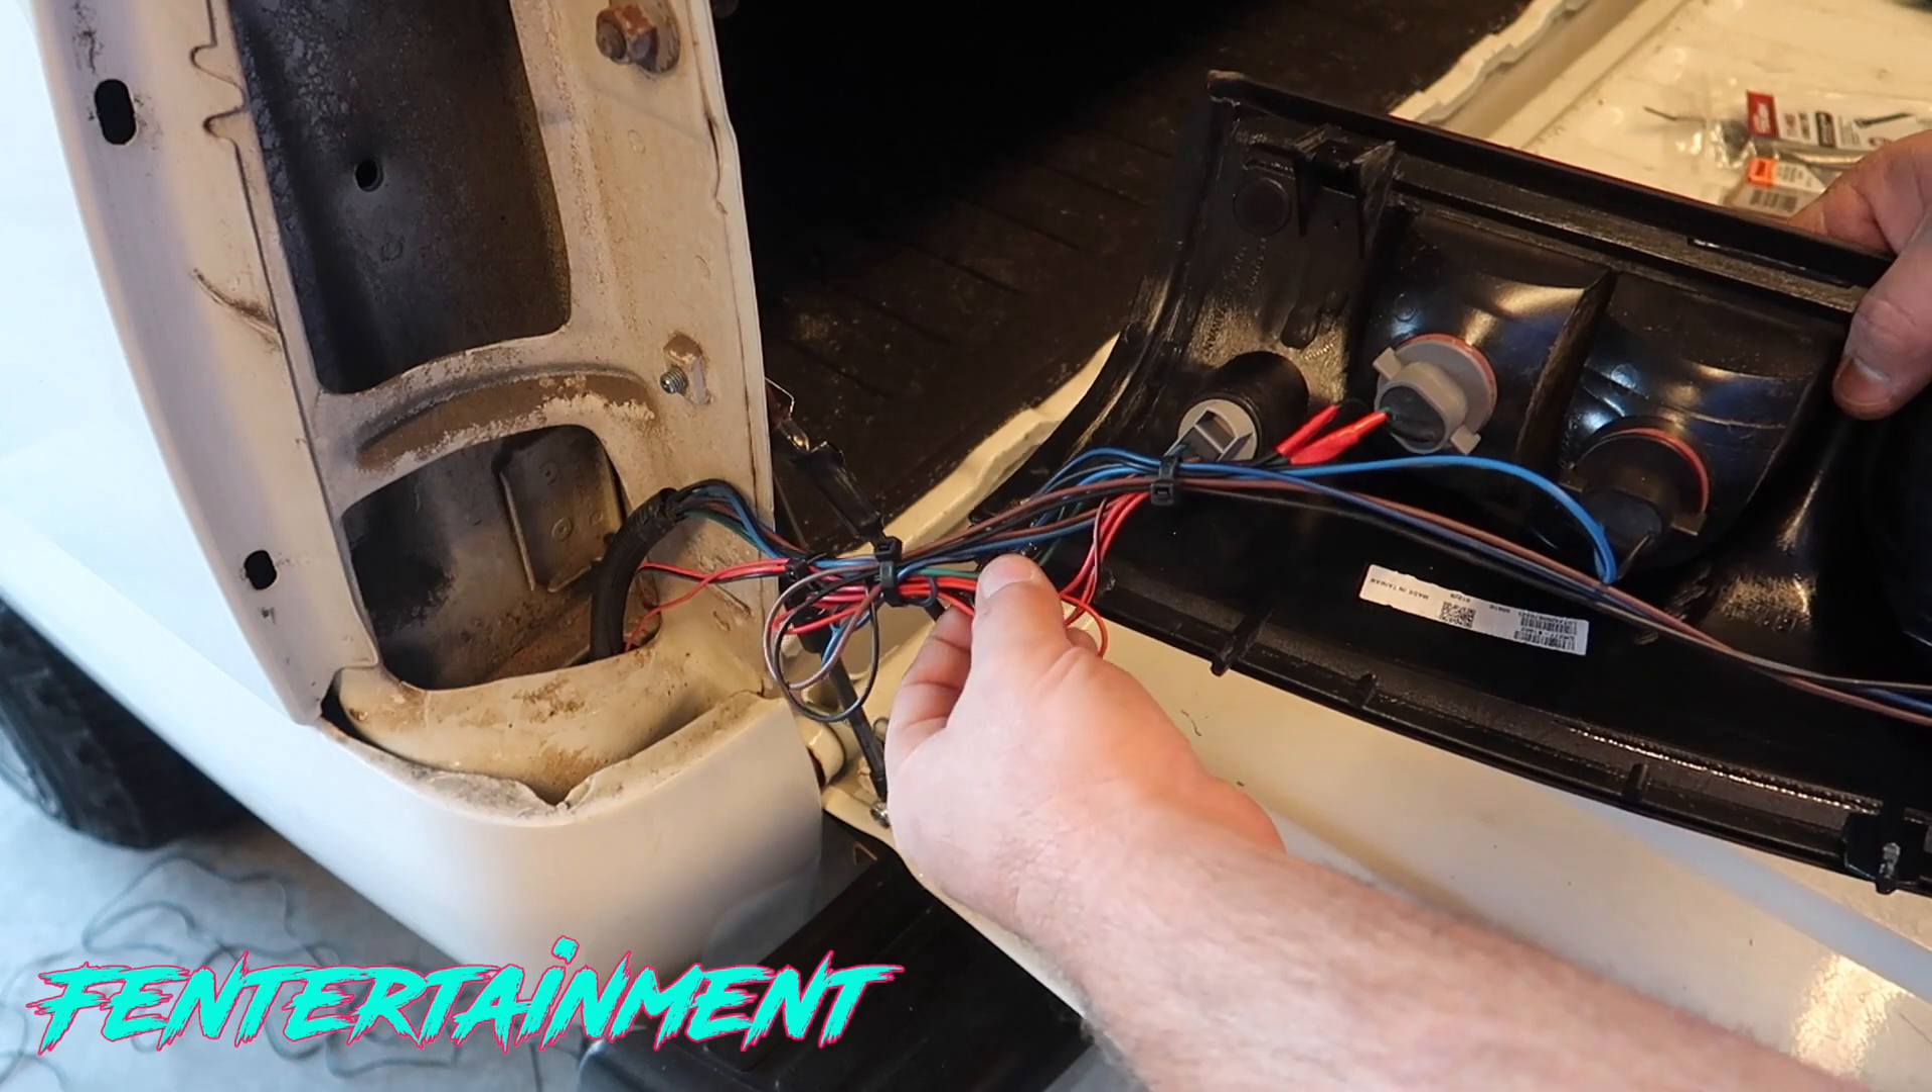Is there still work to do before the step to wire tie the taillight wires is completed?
No.